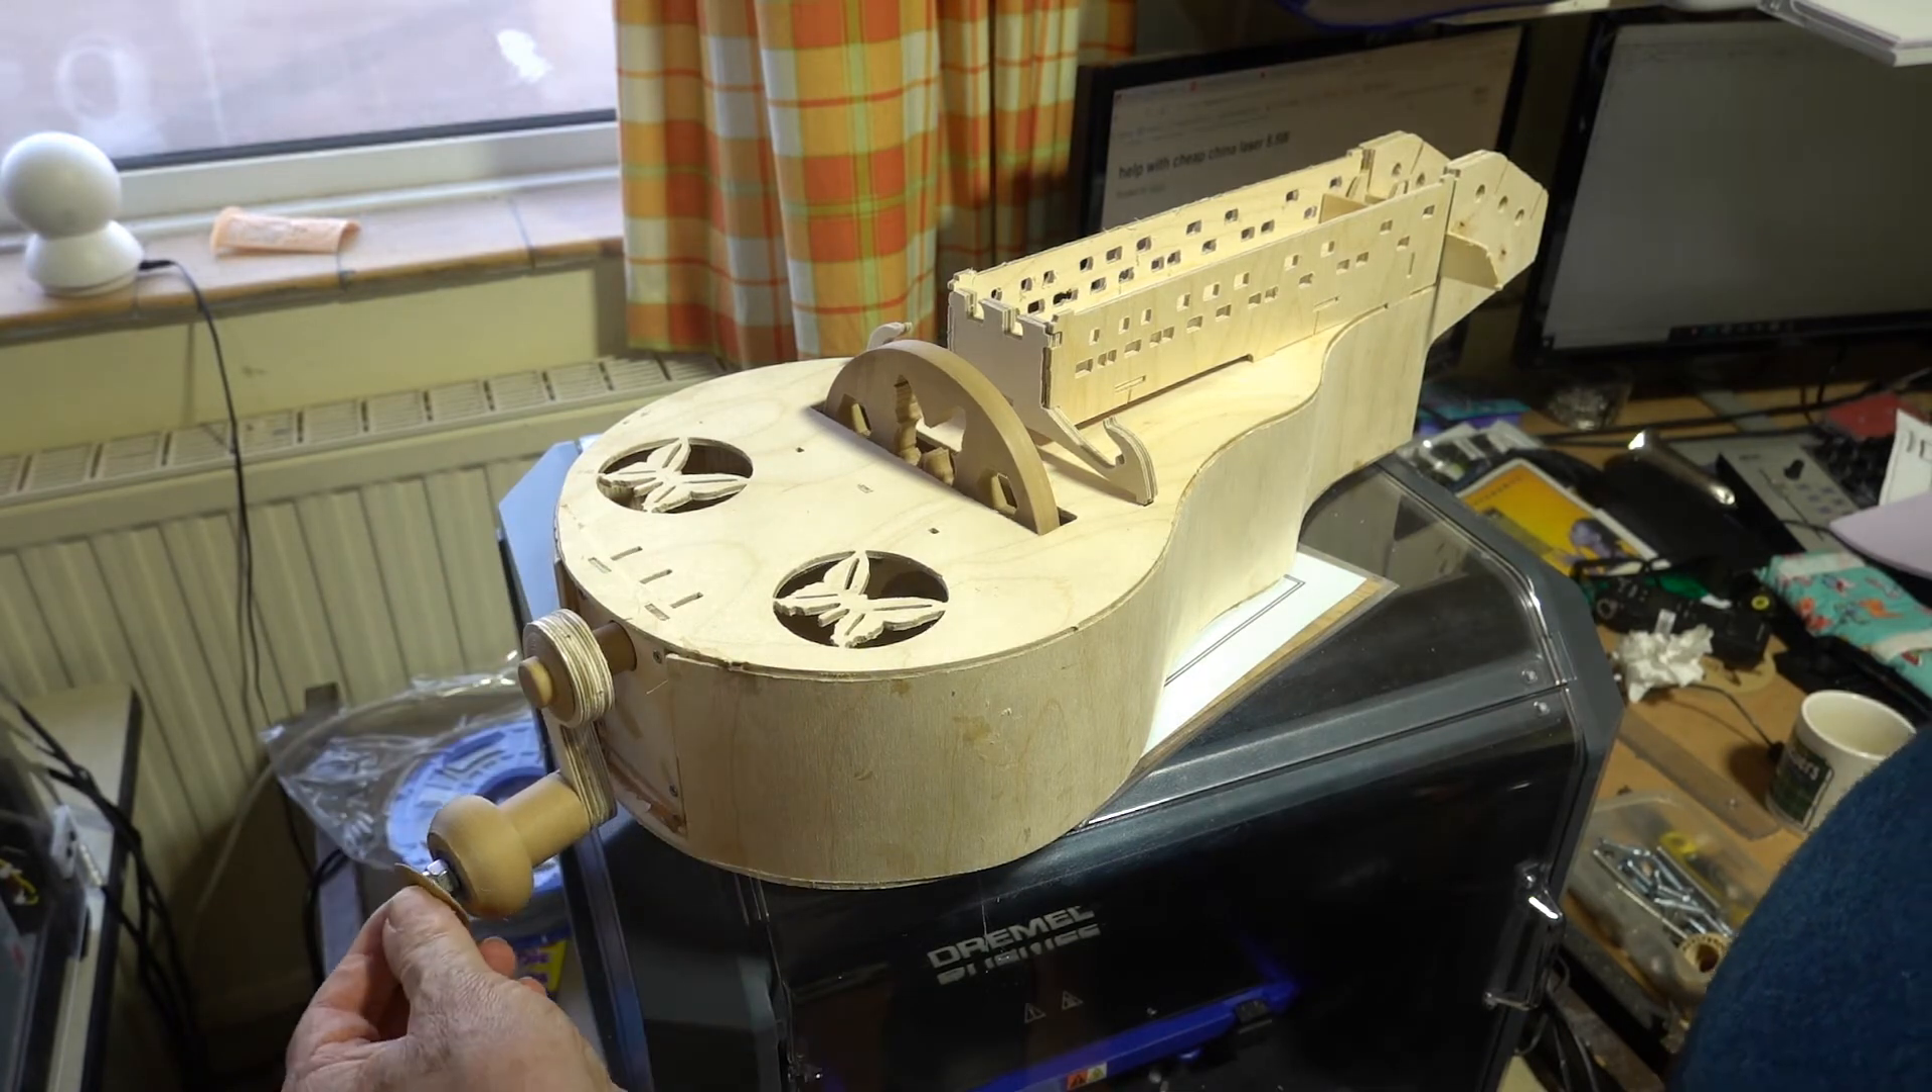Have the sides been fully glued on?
Yes.